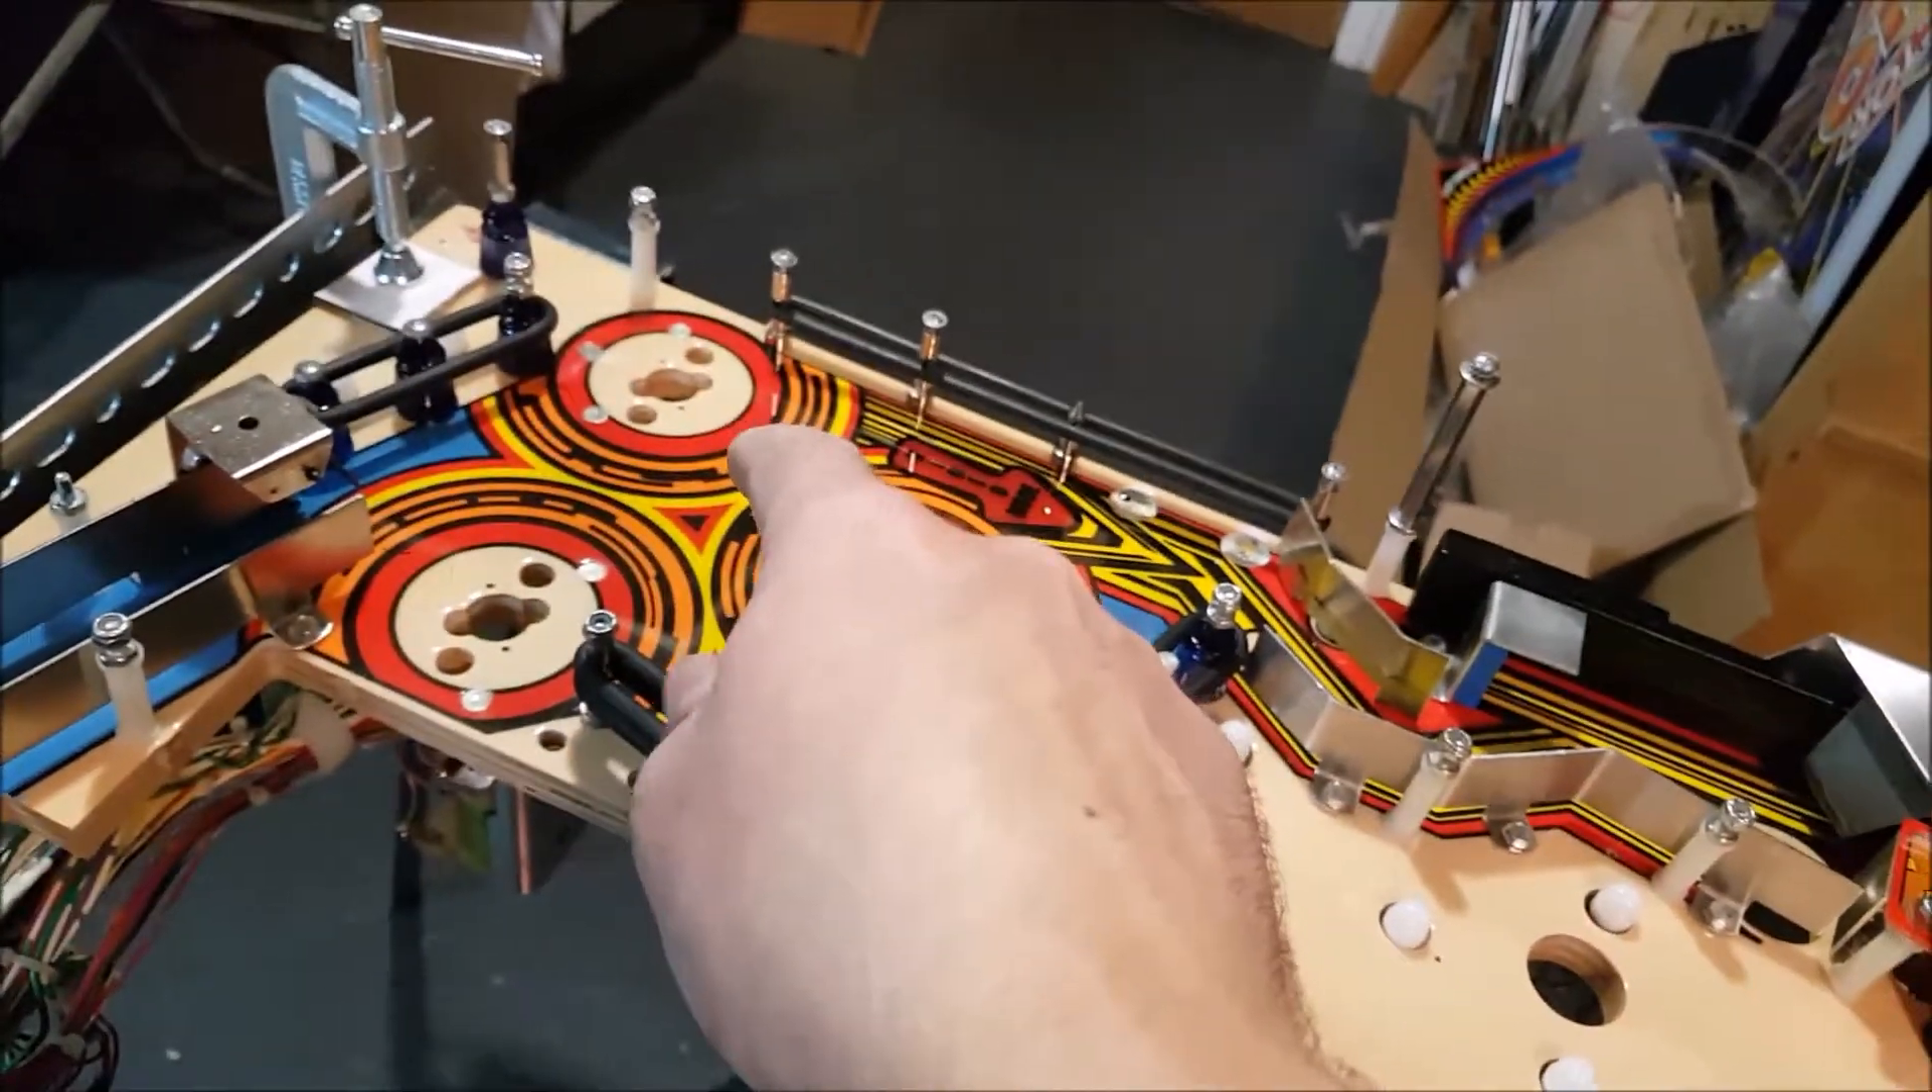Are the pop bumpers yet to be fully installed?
Yes.